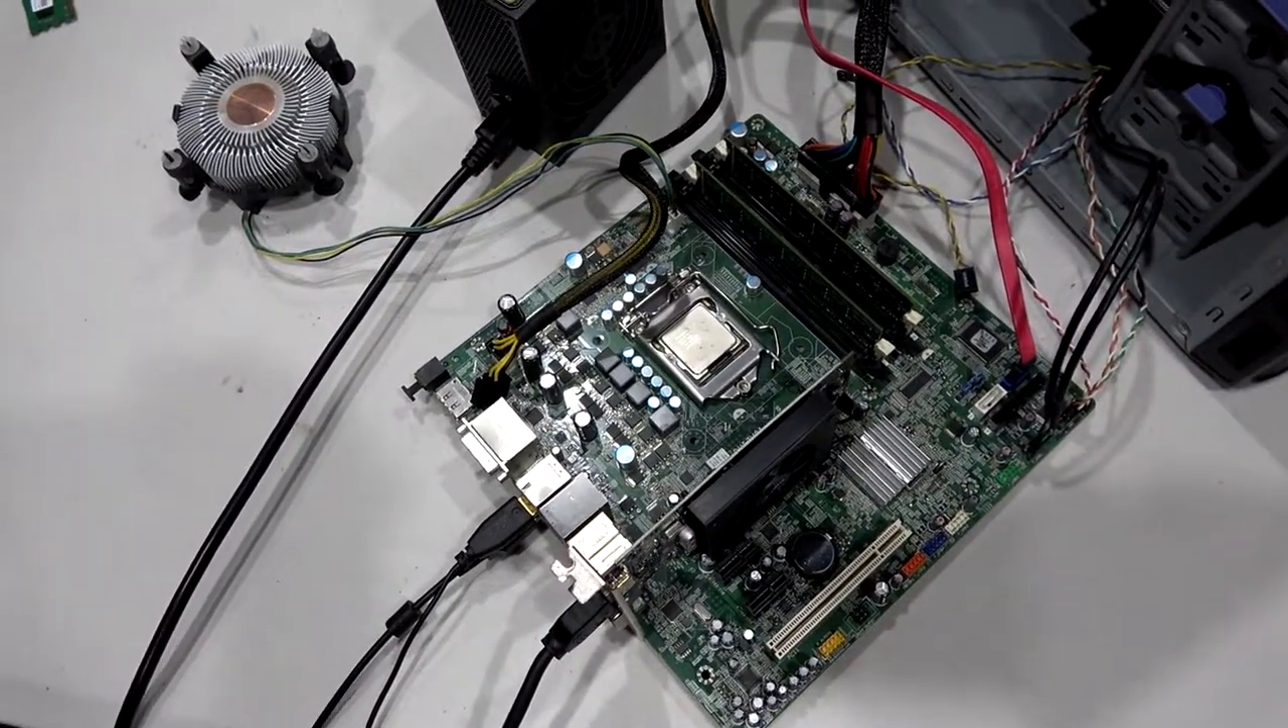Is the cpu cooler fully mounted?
No.